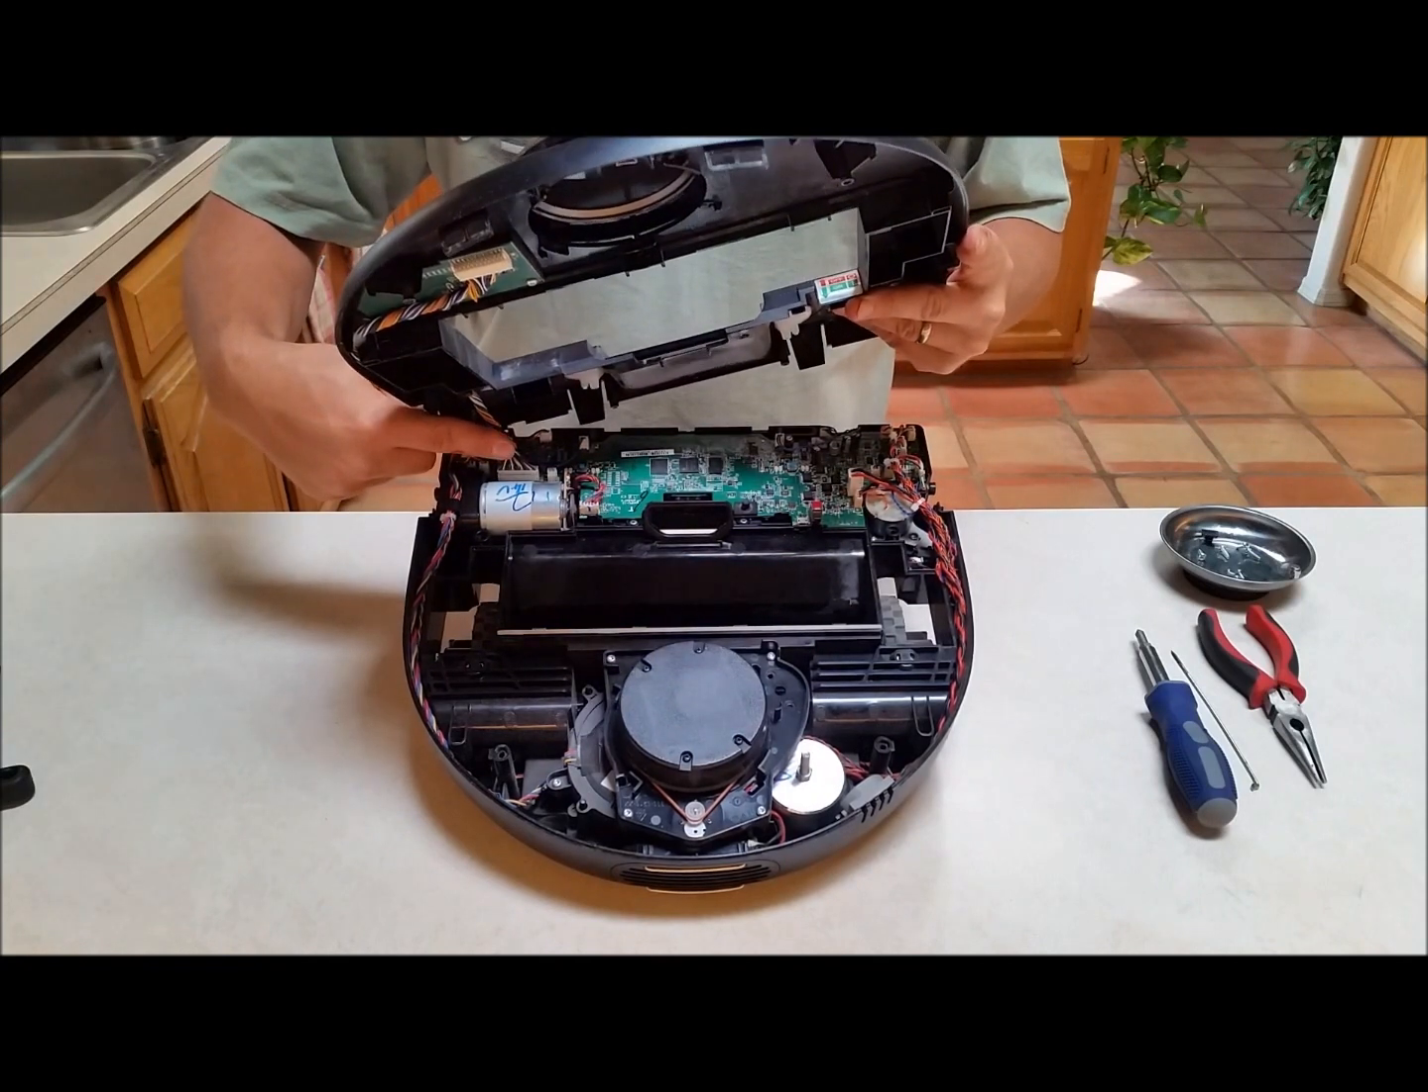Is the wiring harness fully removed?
No.